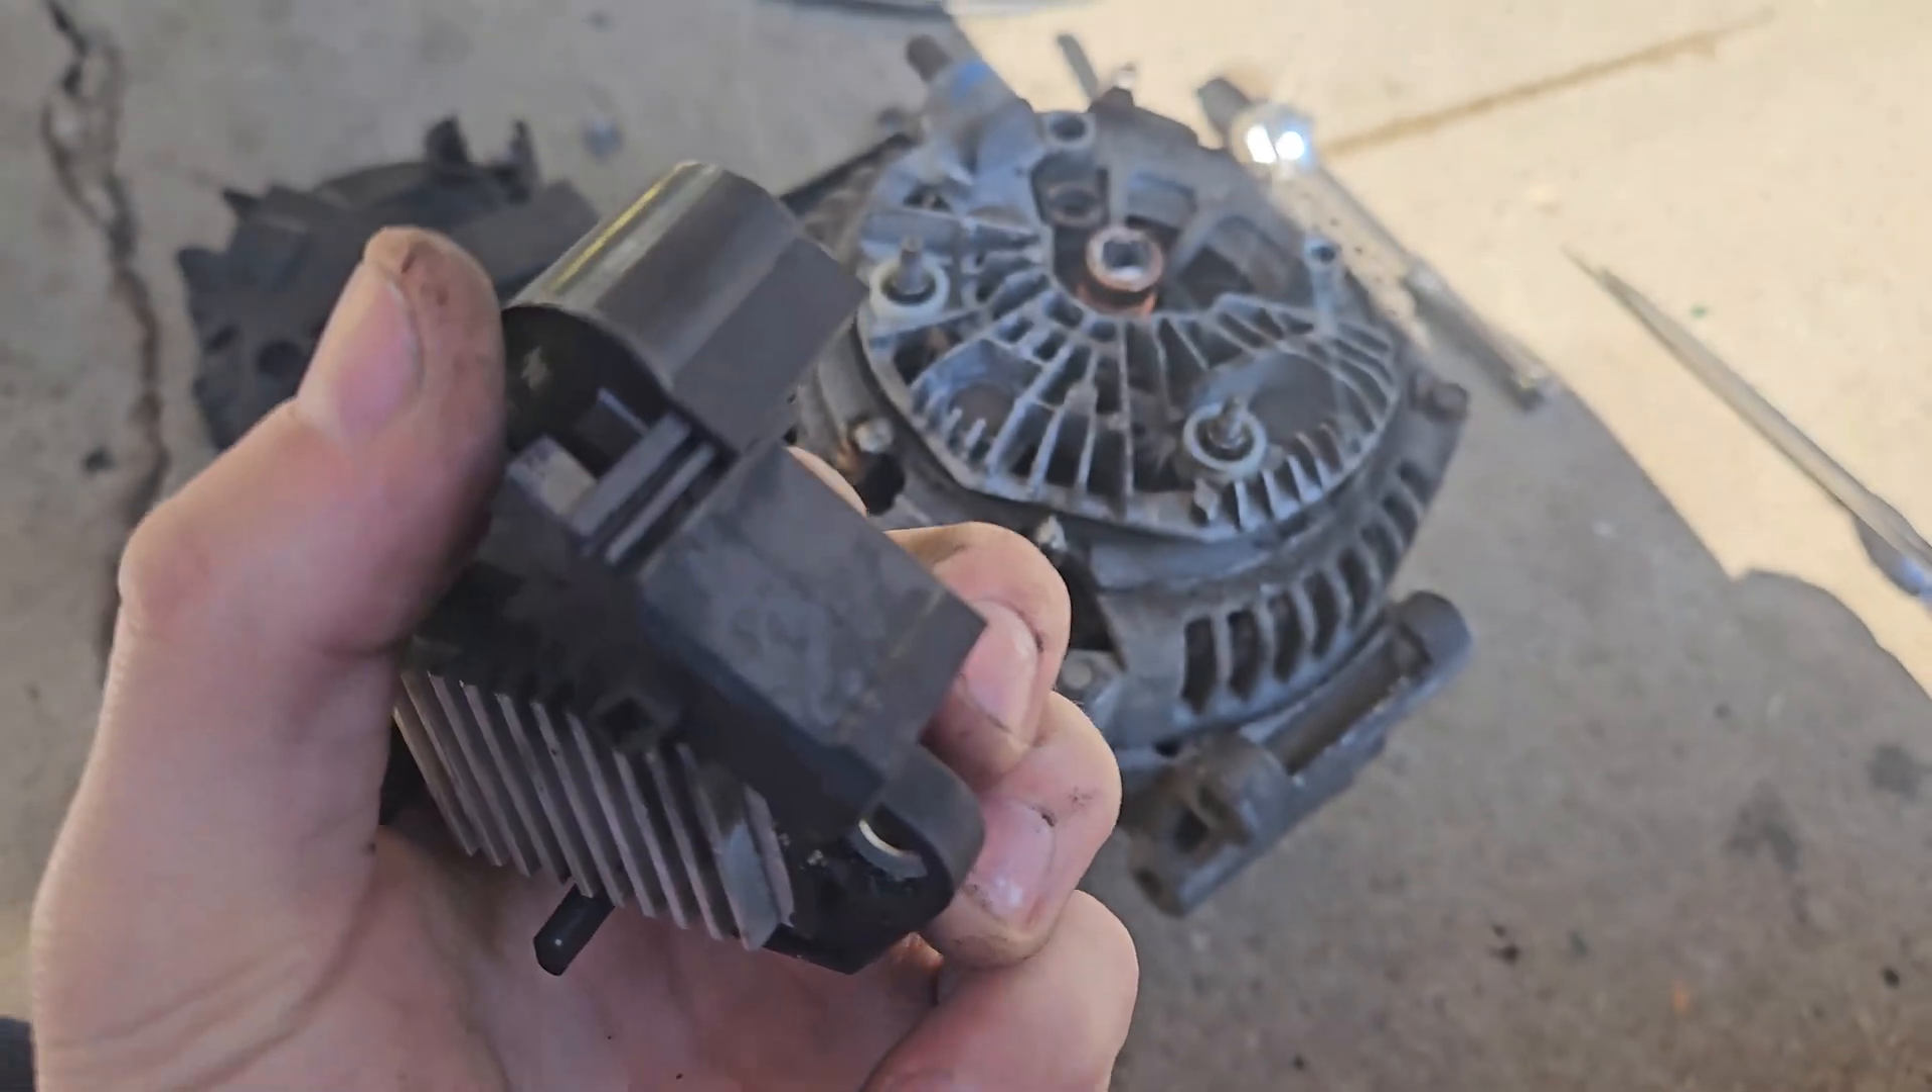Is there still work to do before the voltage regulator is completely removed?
No.